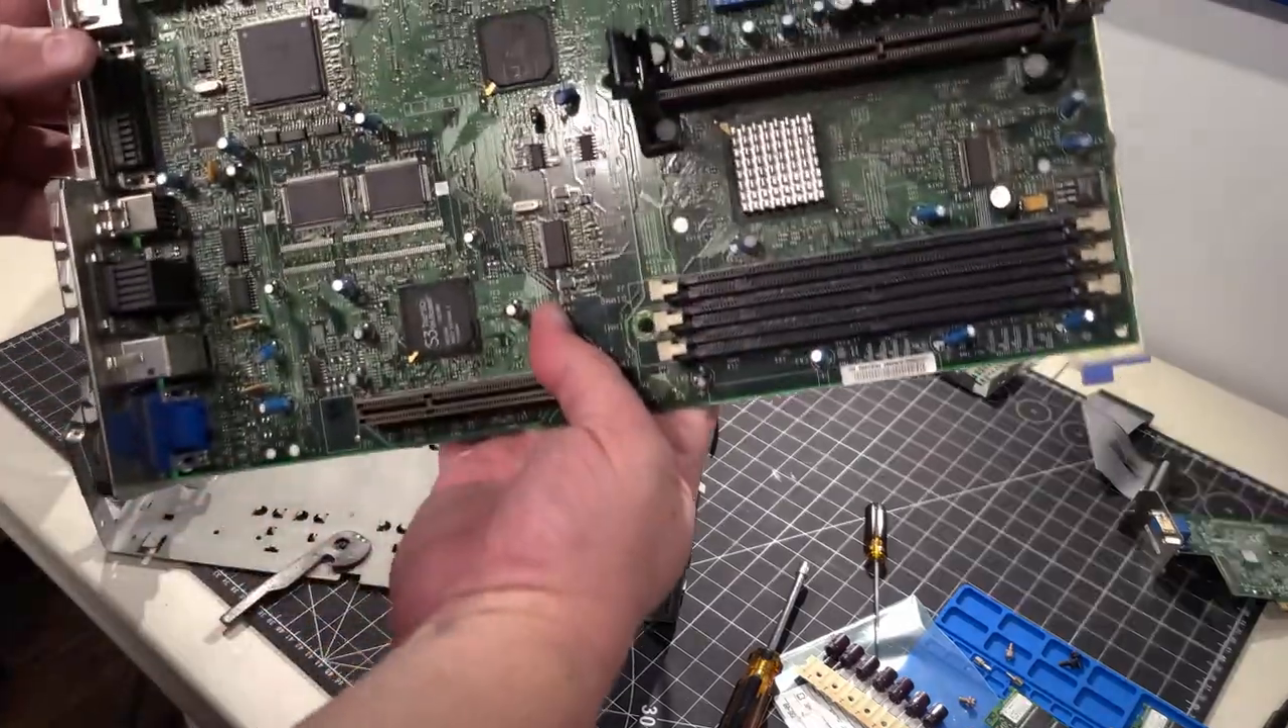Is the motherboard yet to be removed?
No.